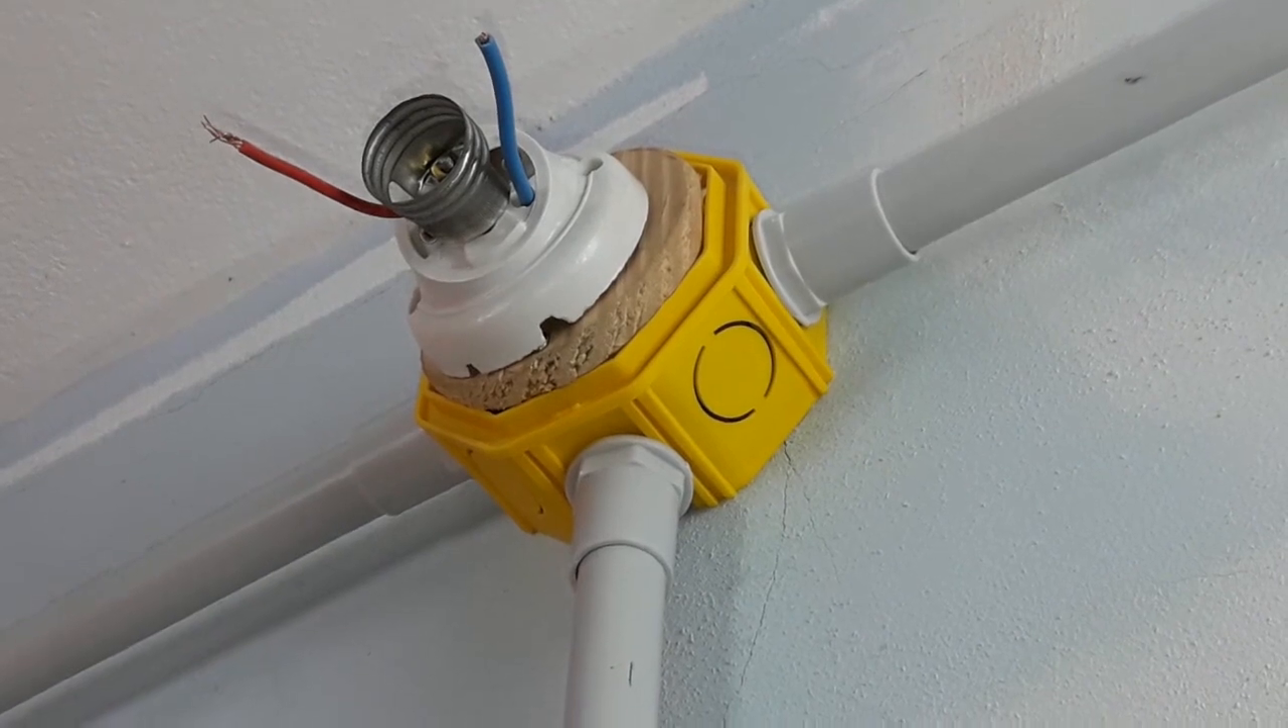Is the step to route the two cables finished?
Yes.